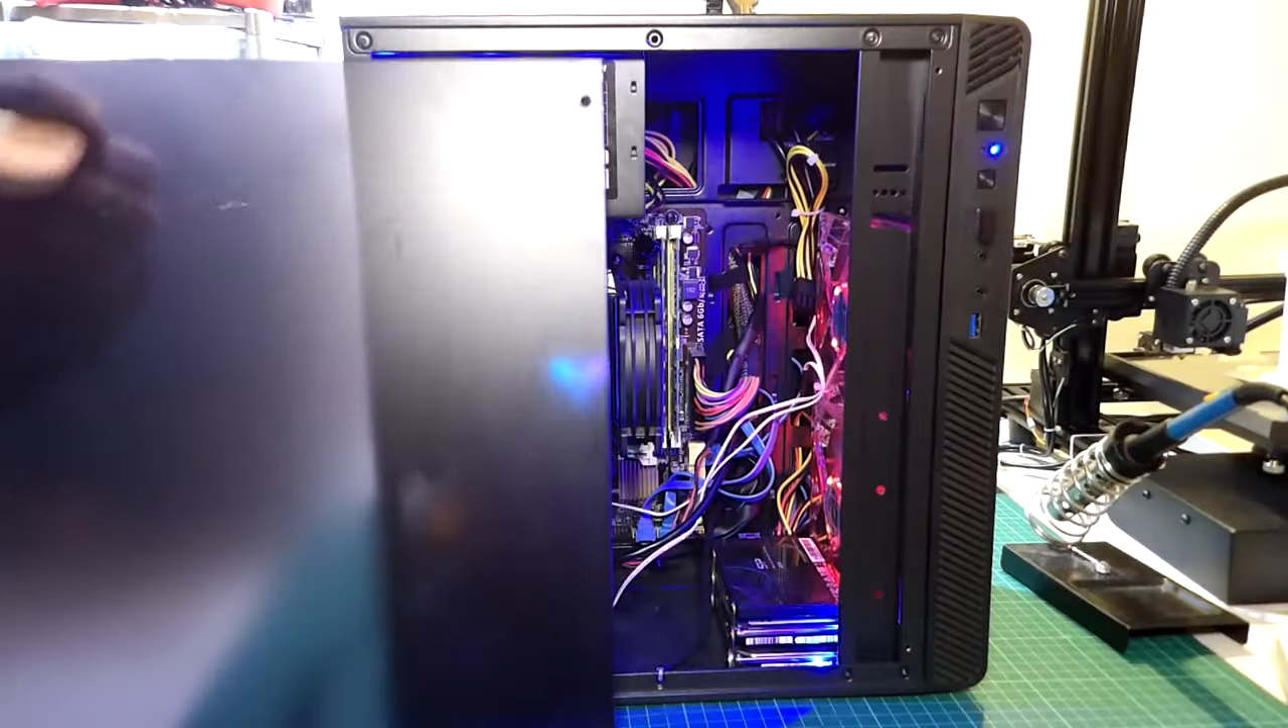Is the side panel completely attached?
No.